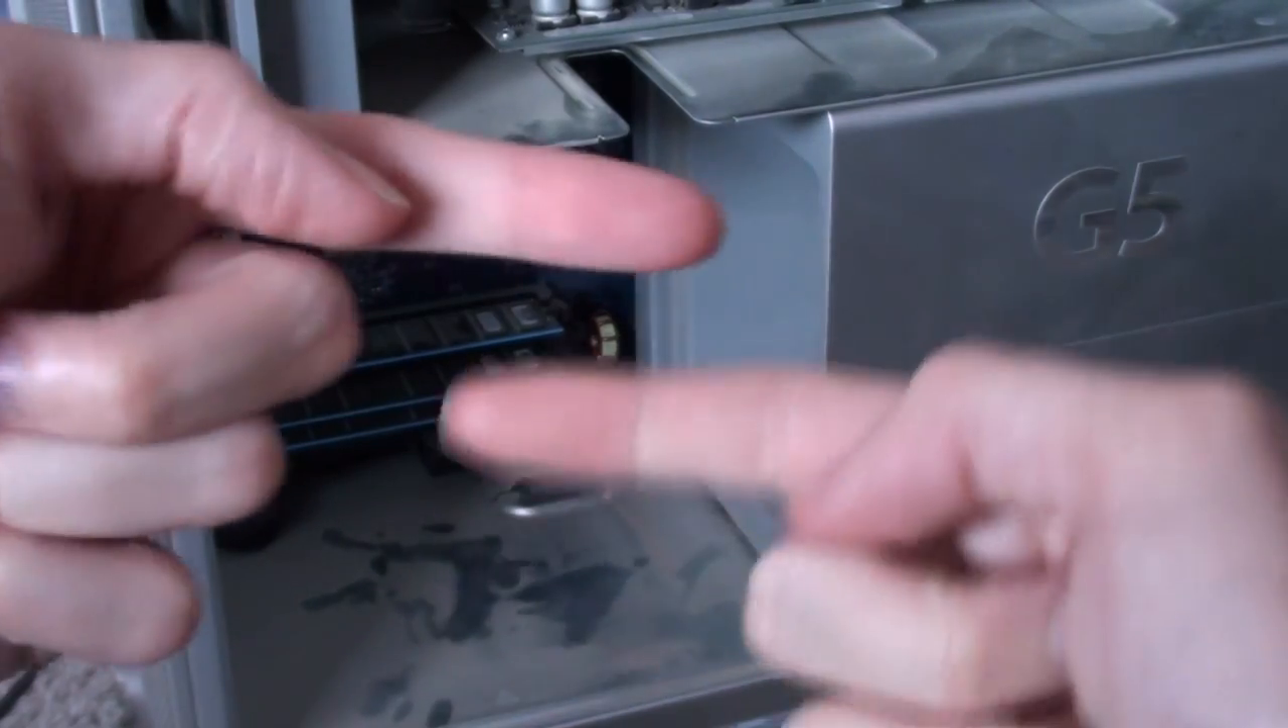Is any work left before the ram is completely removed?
Yes.